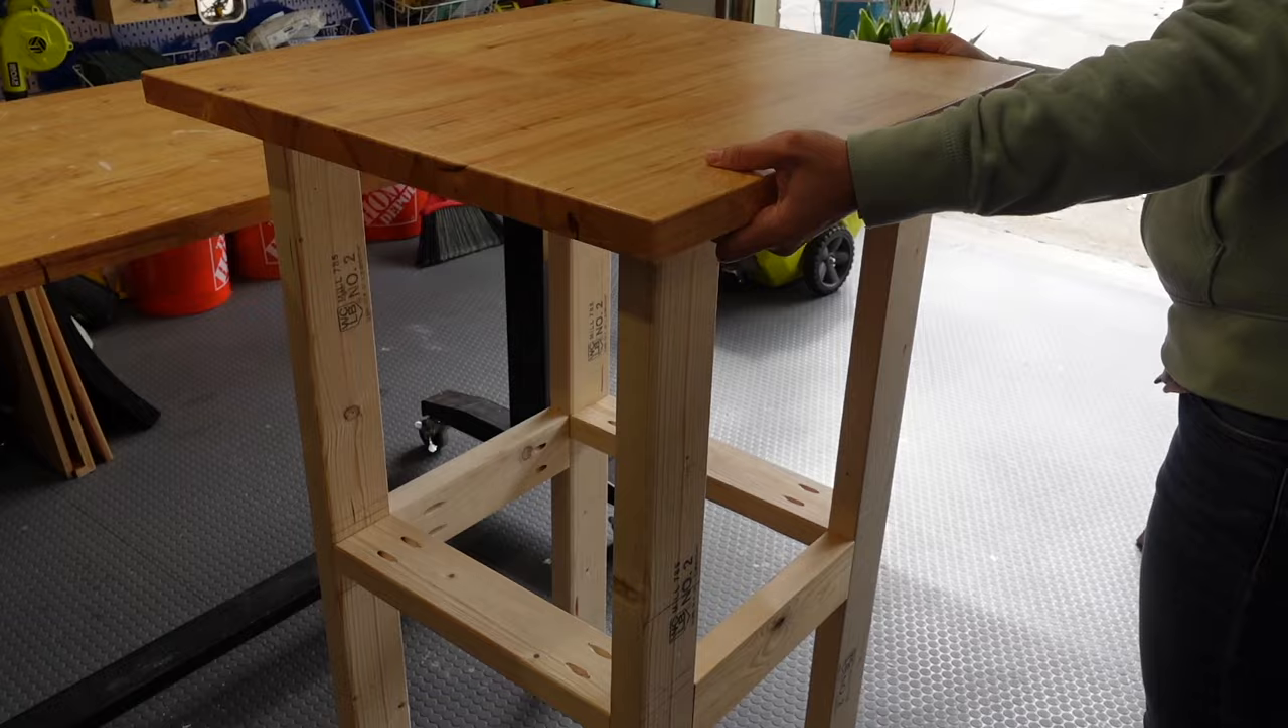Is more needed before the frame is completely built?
No.